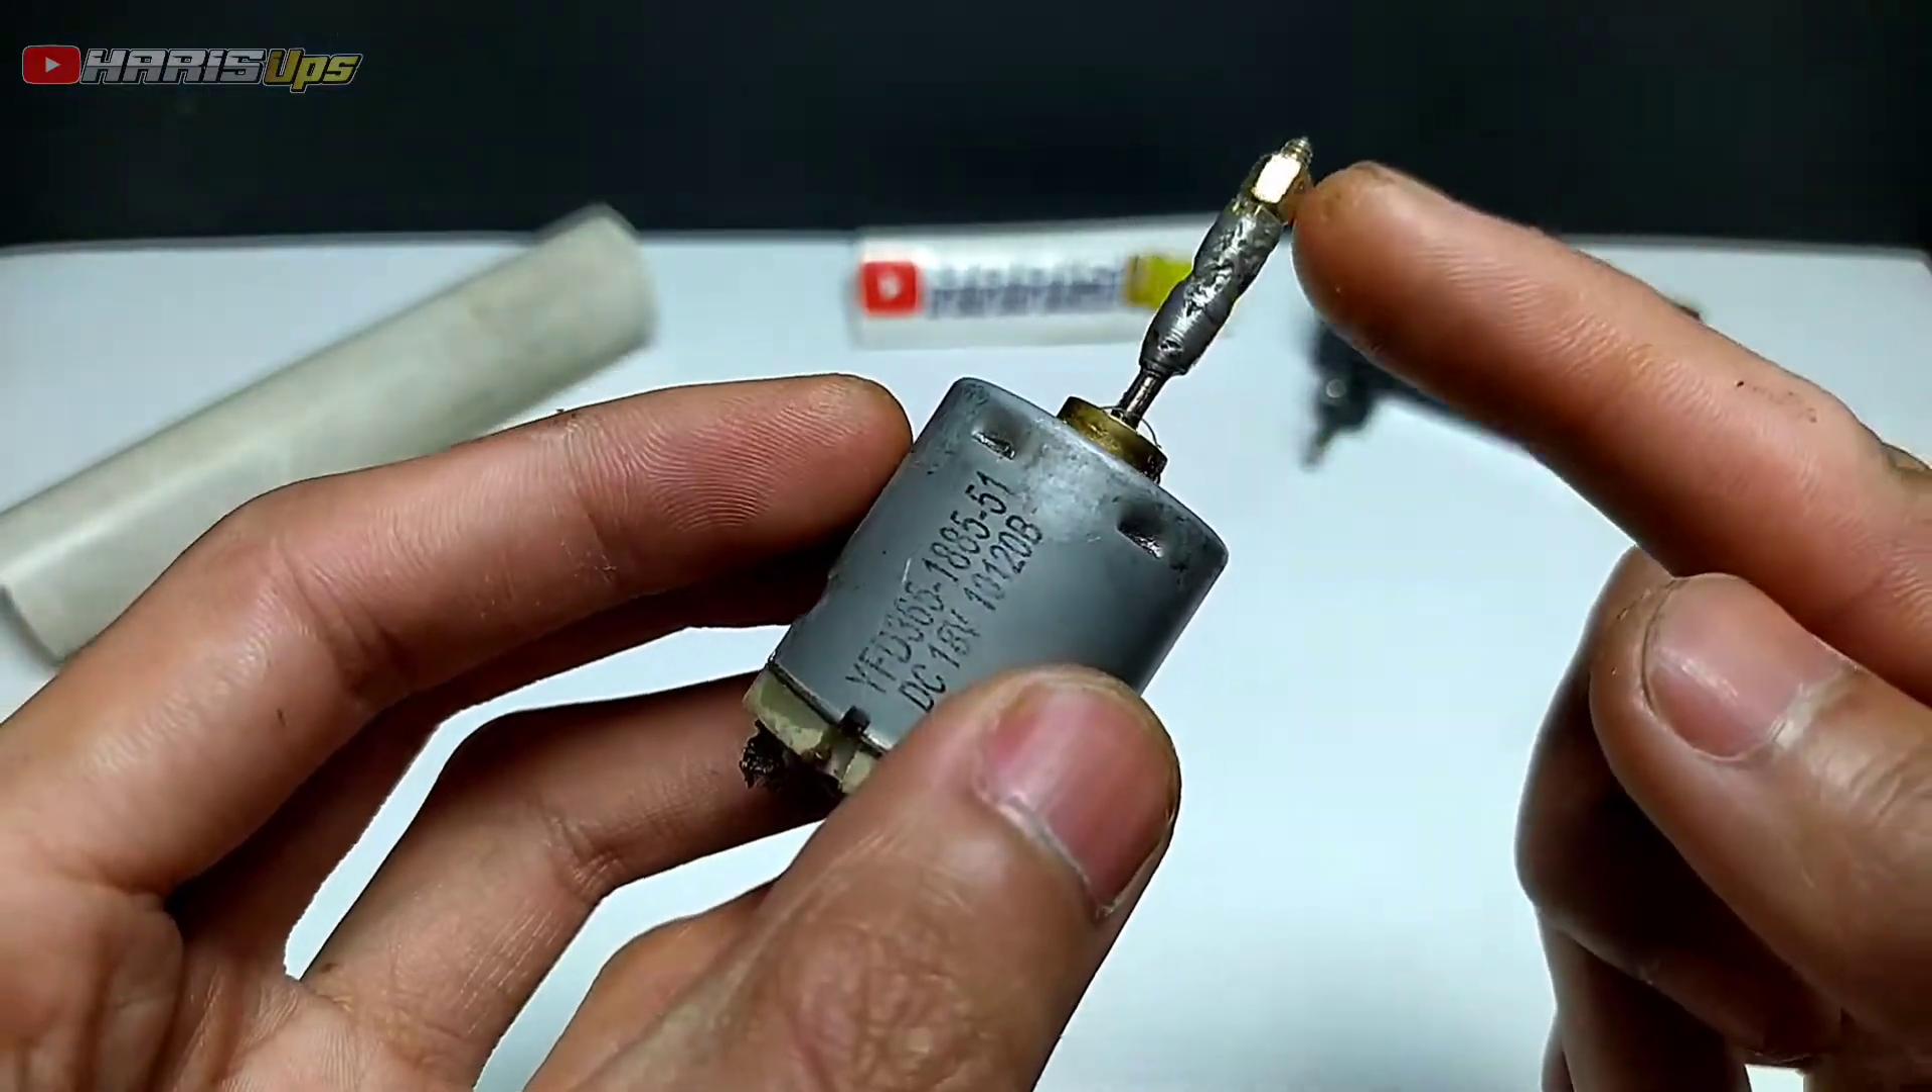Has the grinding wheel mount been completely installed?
Yes.